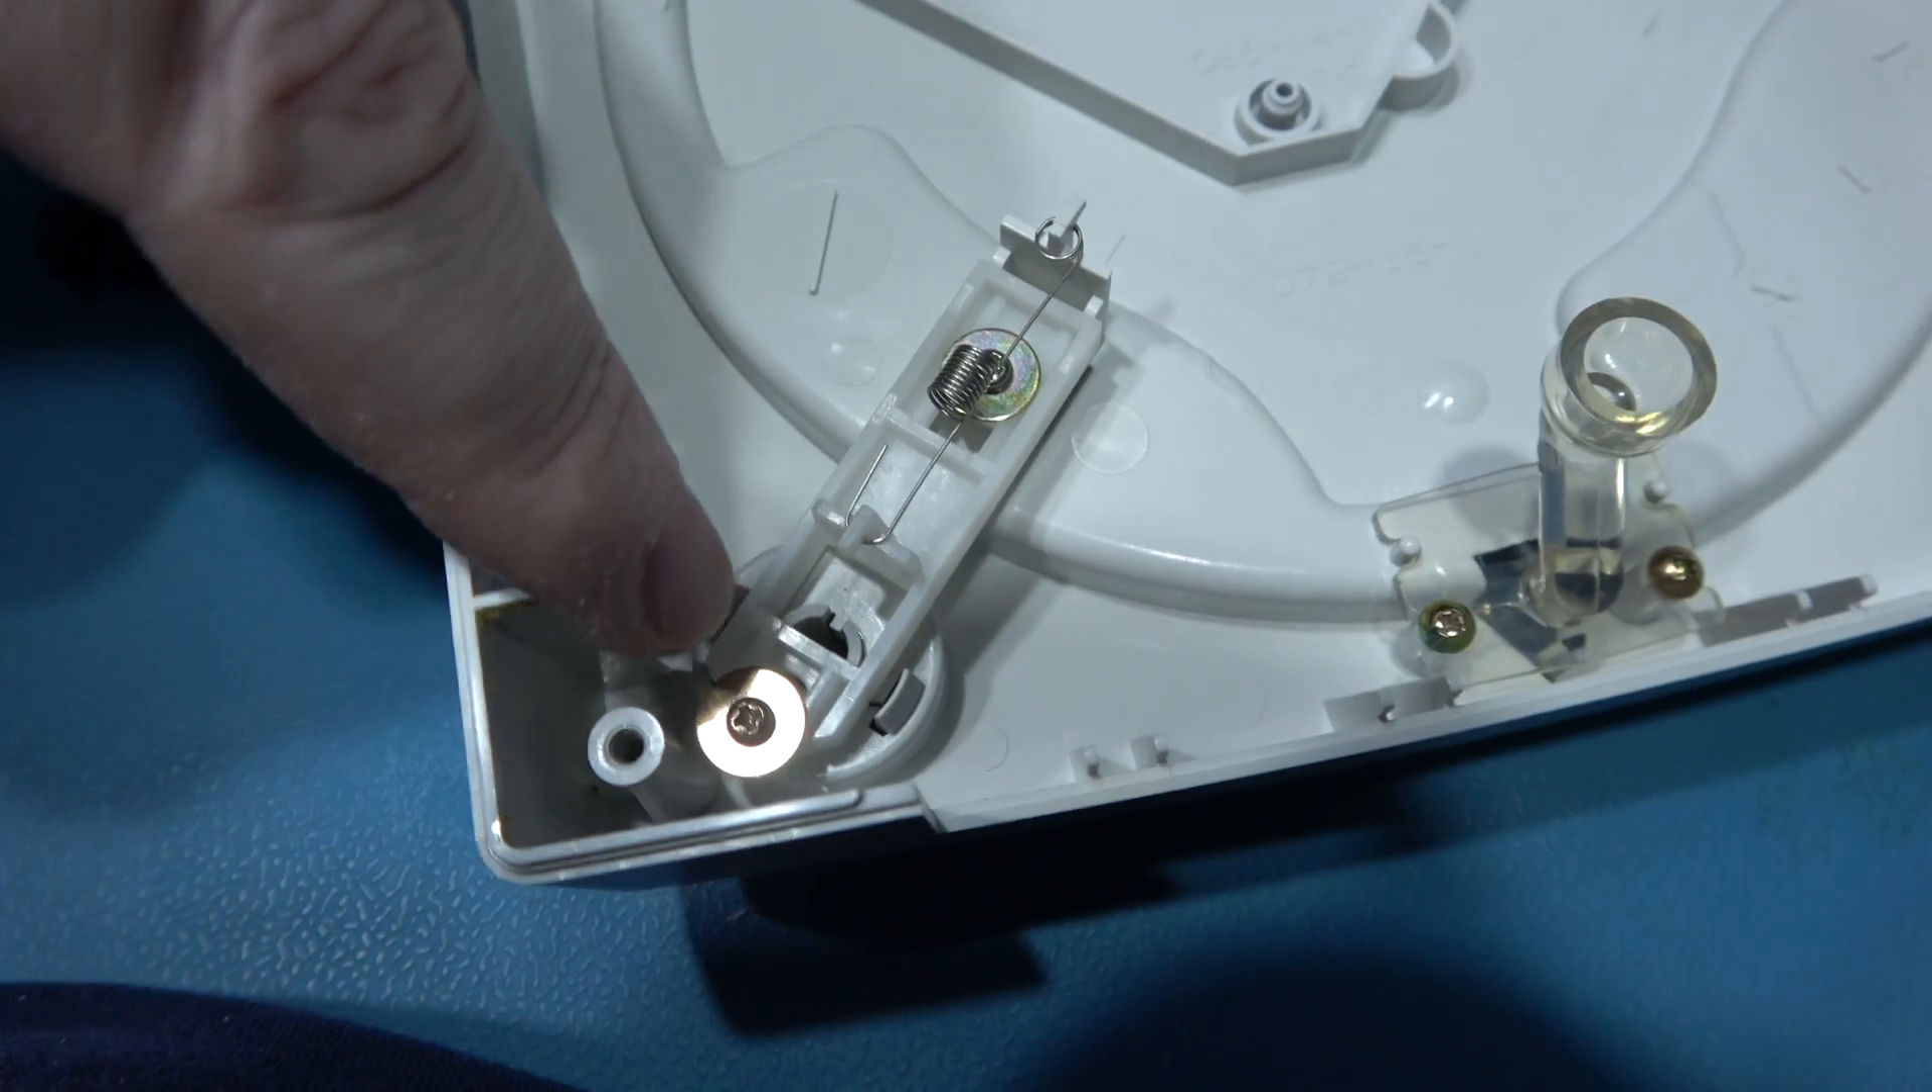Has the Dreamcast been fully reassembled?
No.